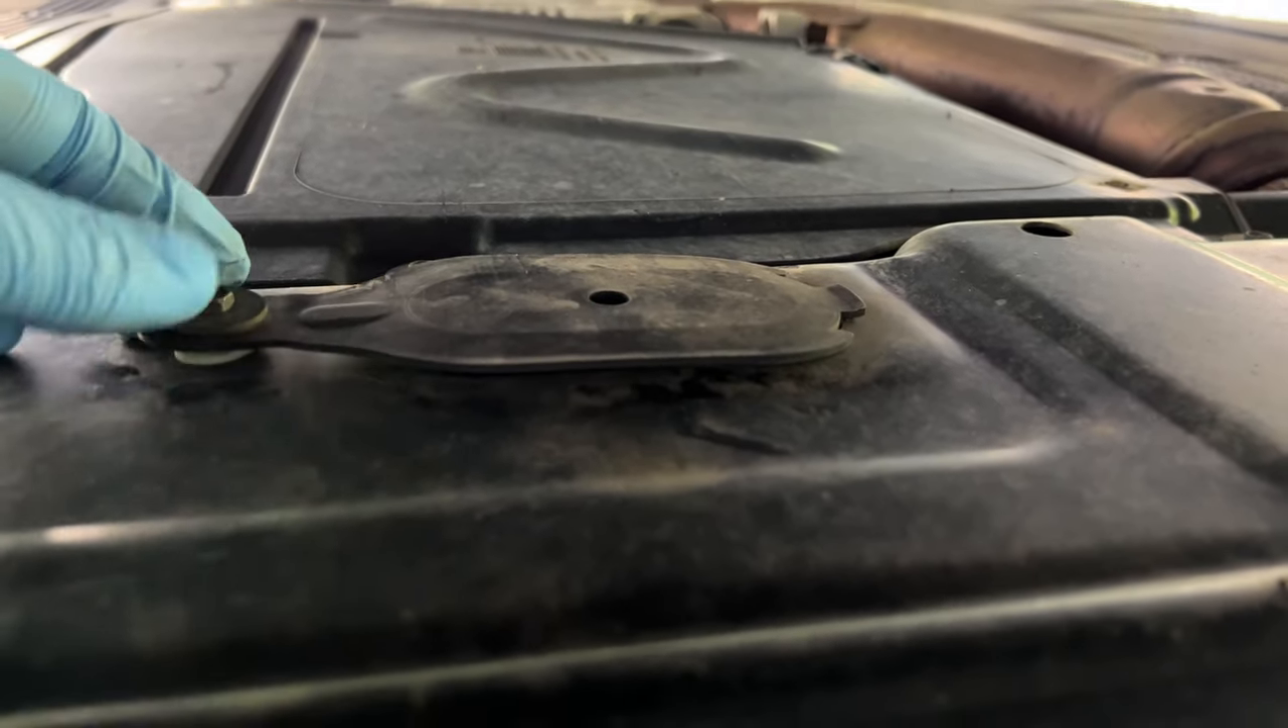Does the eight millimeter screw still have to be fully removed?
Yes.